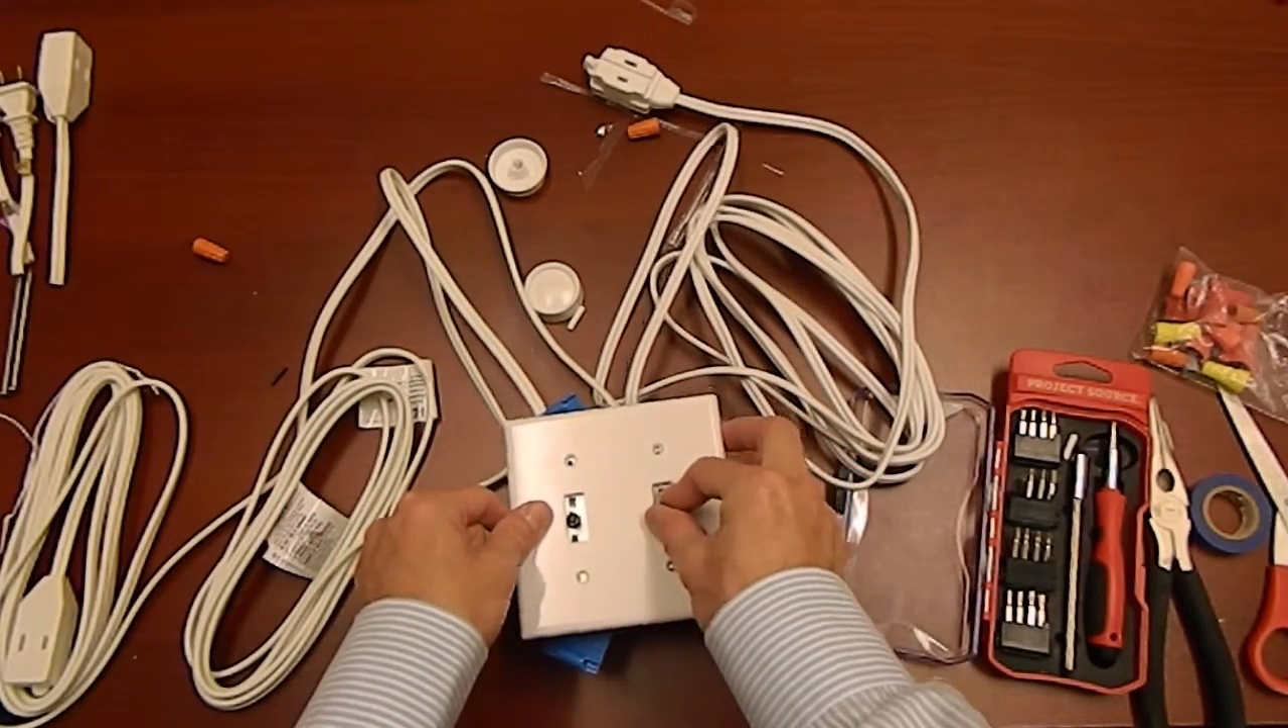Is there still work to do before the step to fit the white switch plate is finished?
Yes.